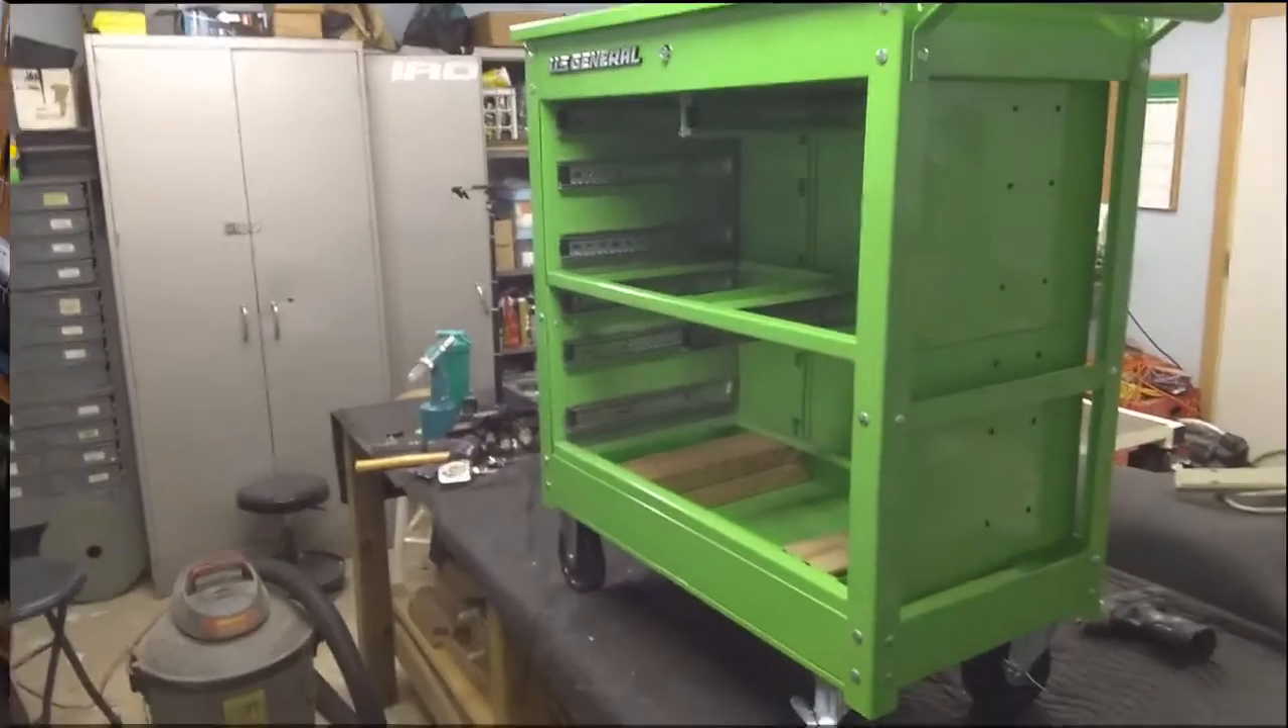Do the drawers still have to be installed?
Yes.